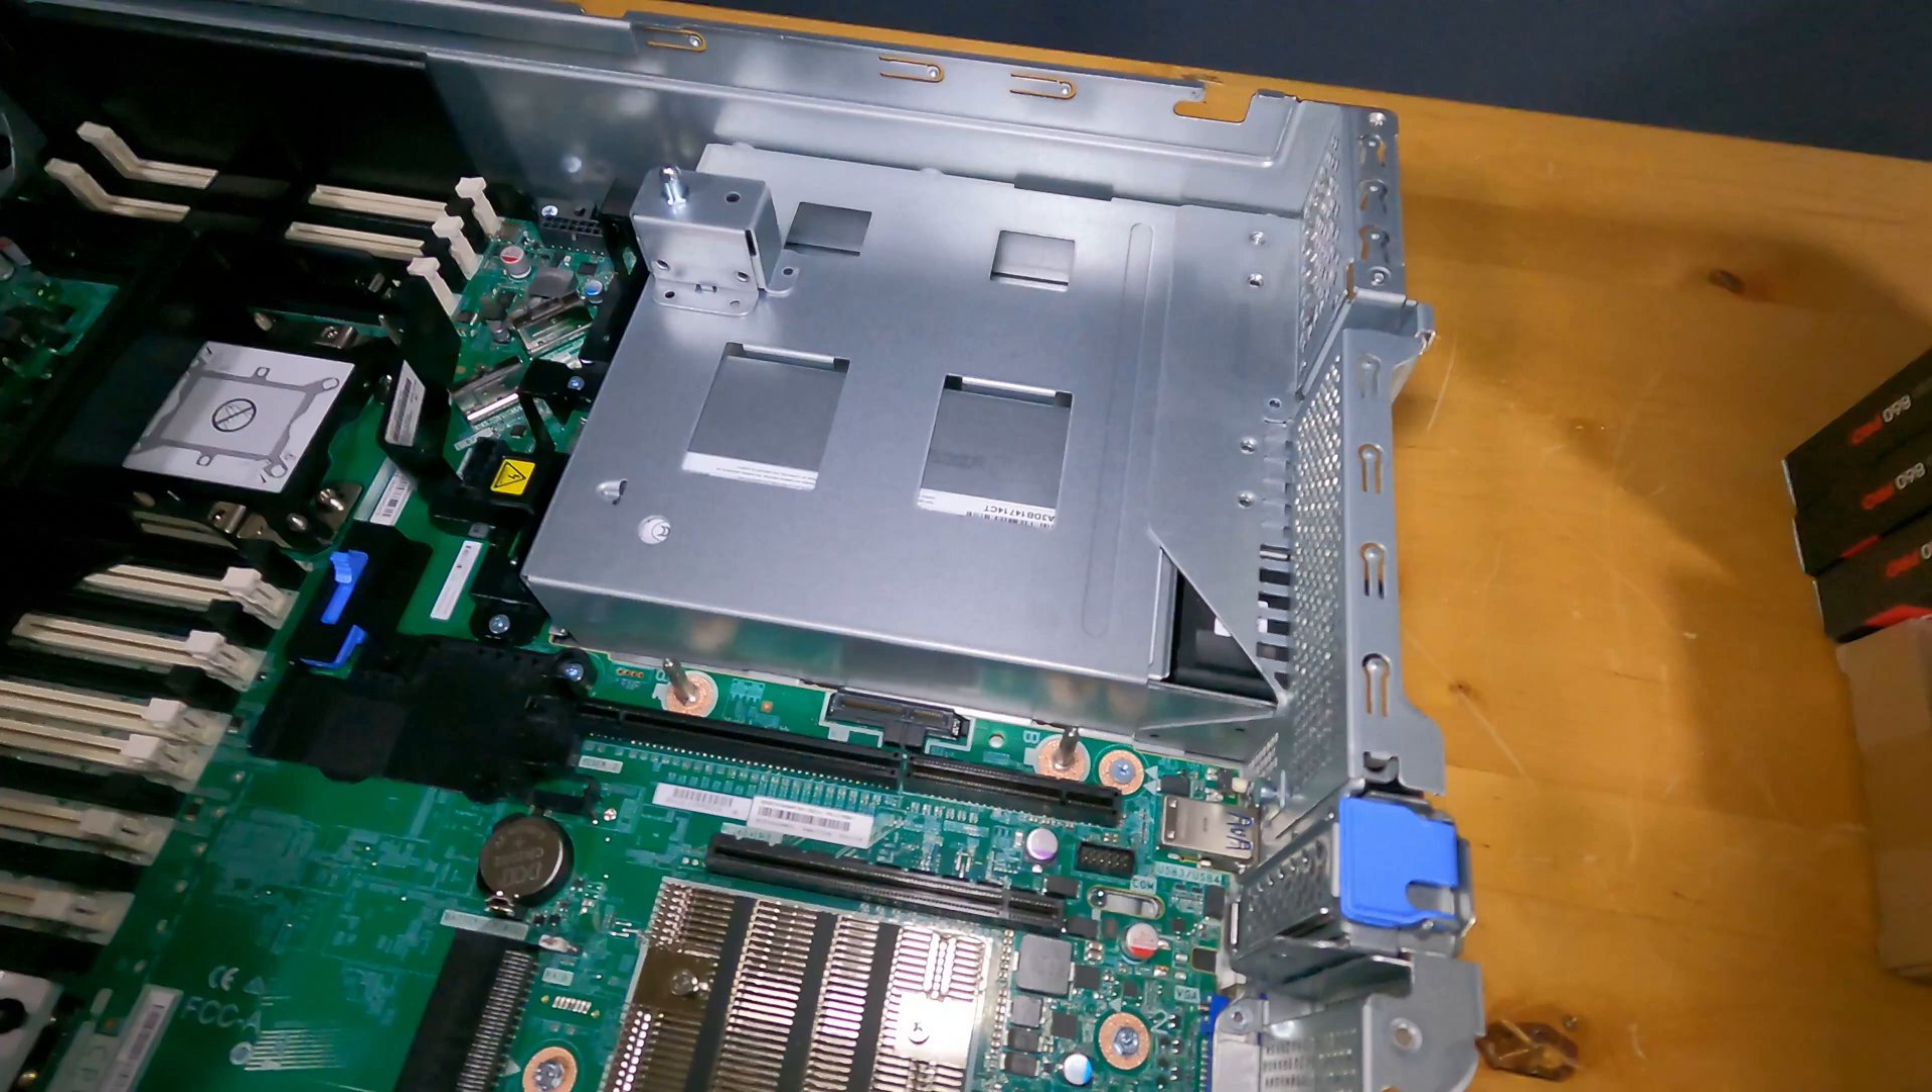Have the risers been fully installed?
No.